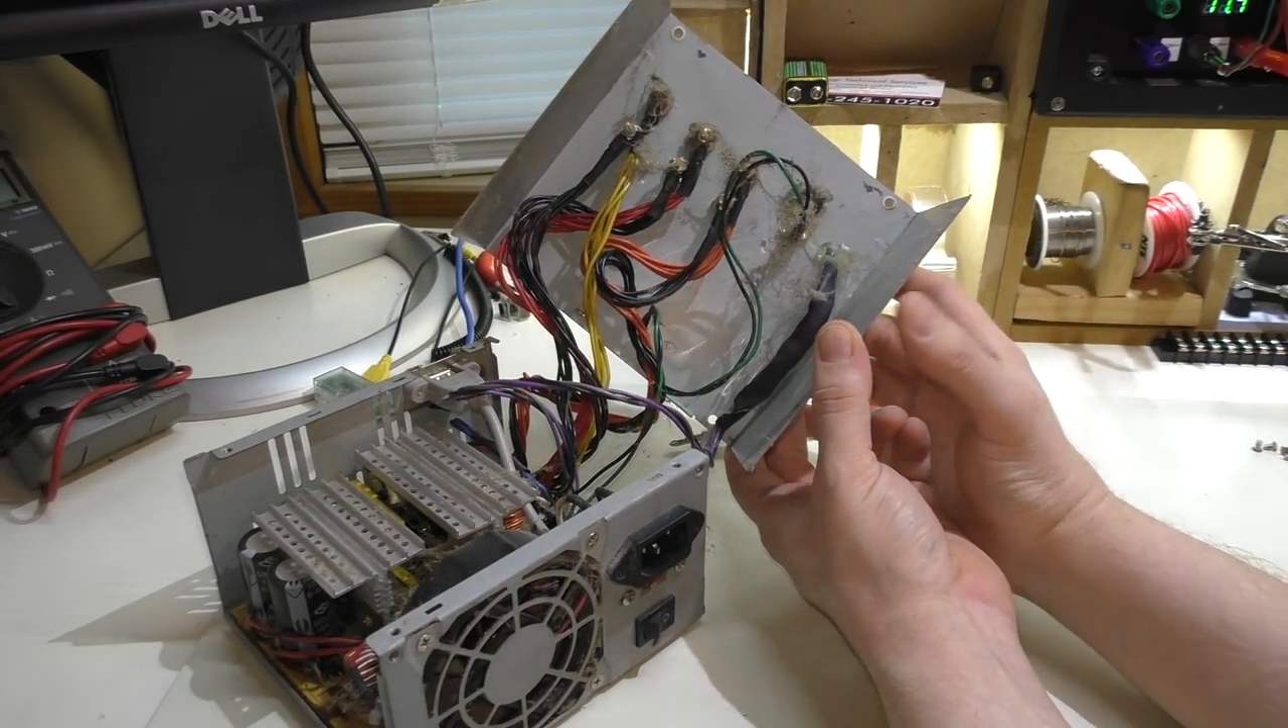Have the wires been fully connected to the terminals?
Yes.